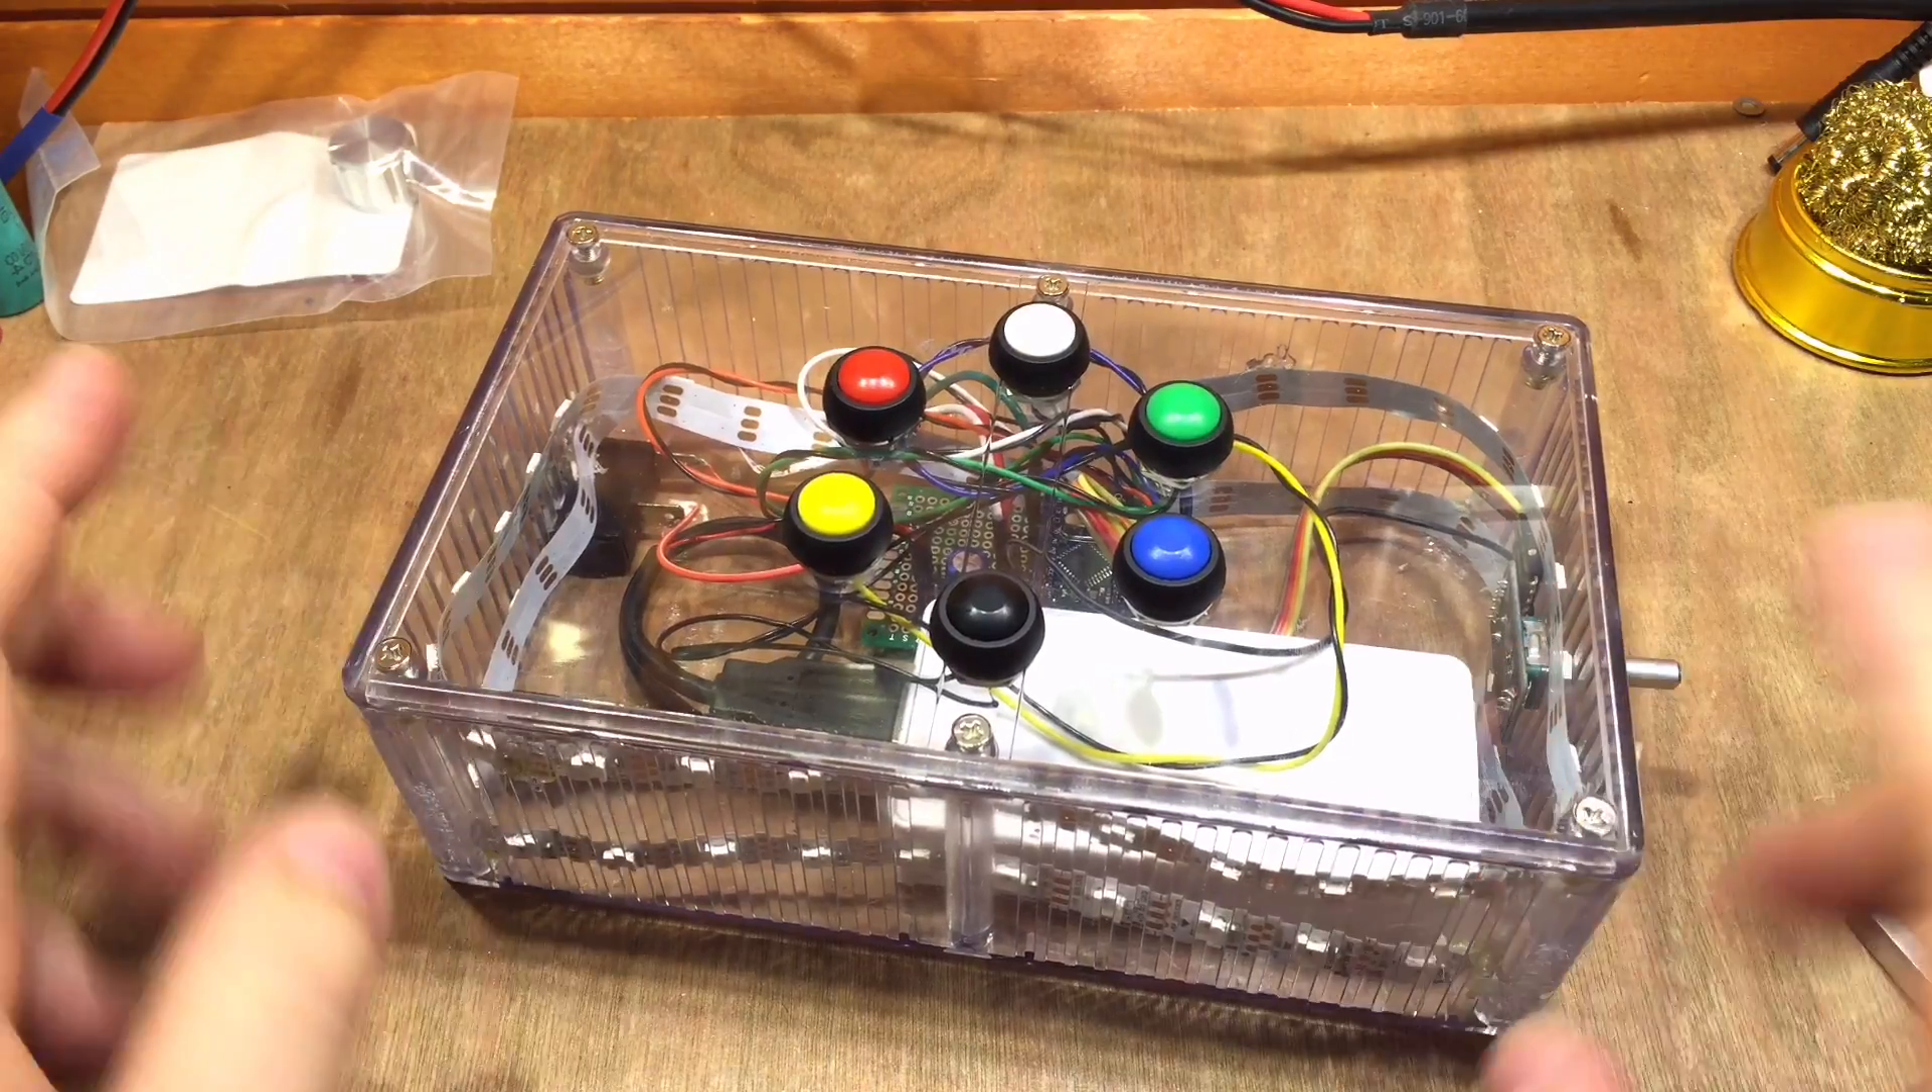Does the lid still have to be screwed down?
No.